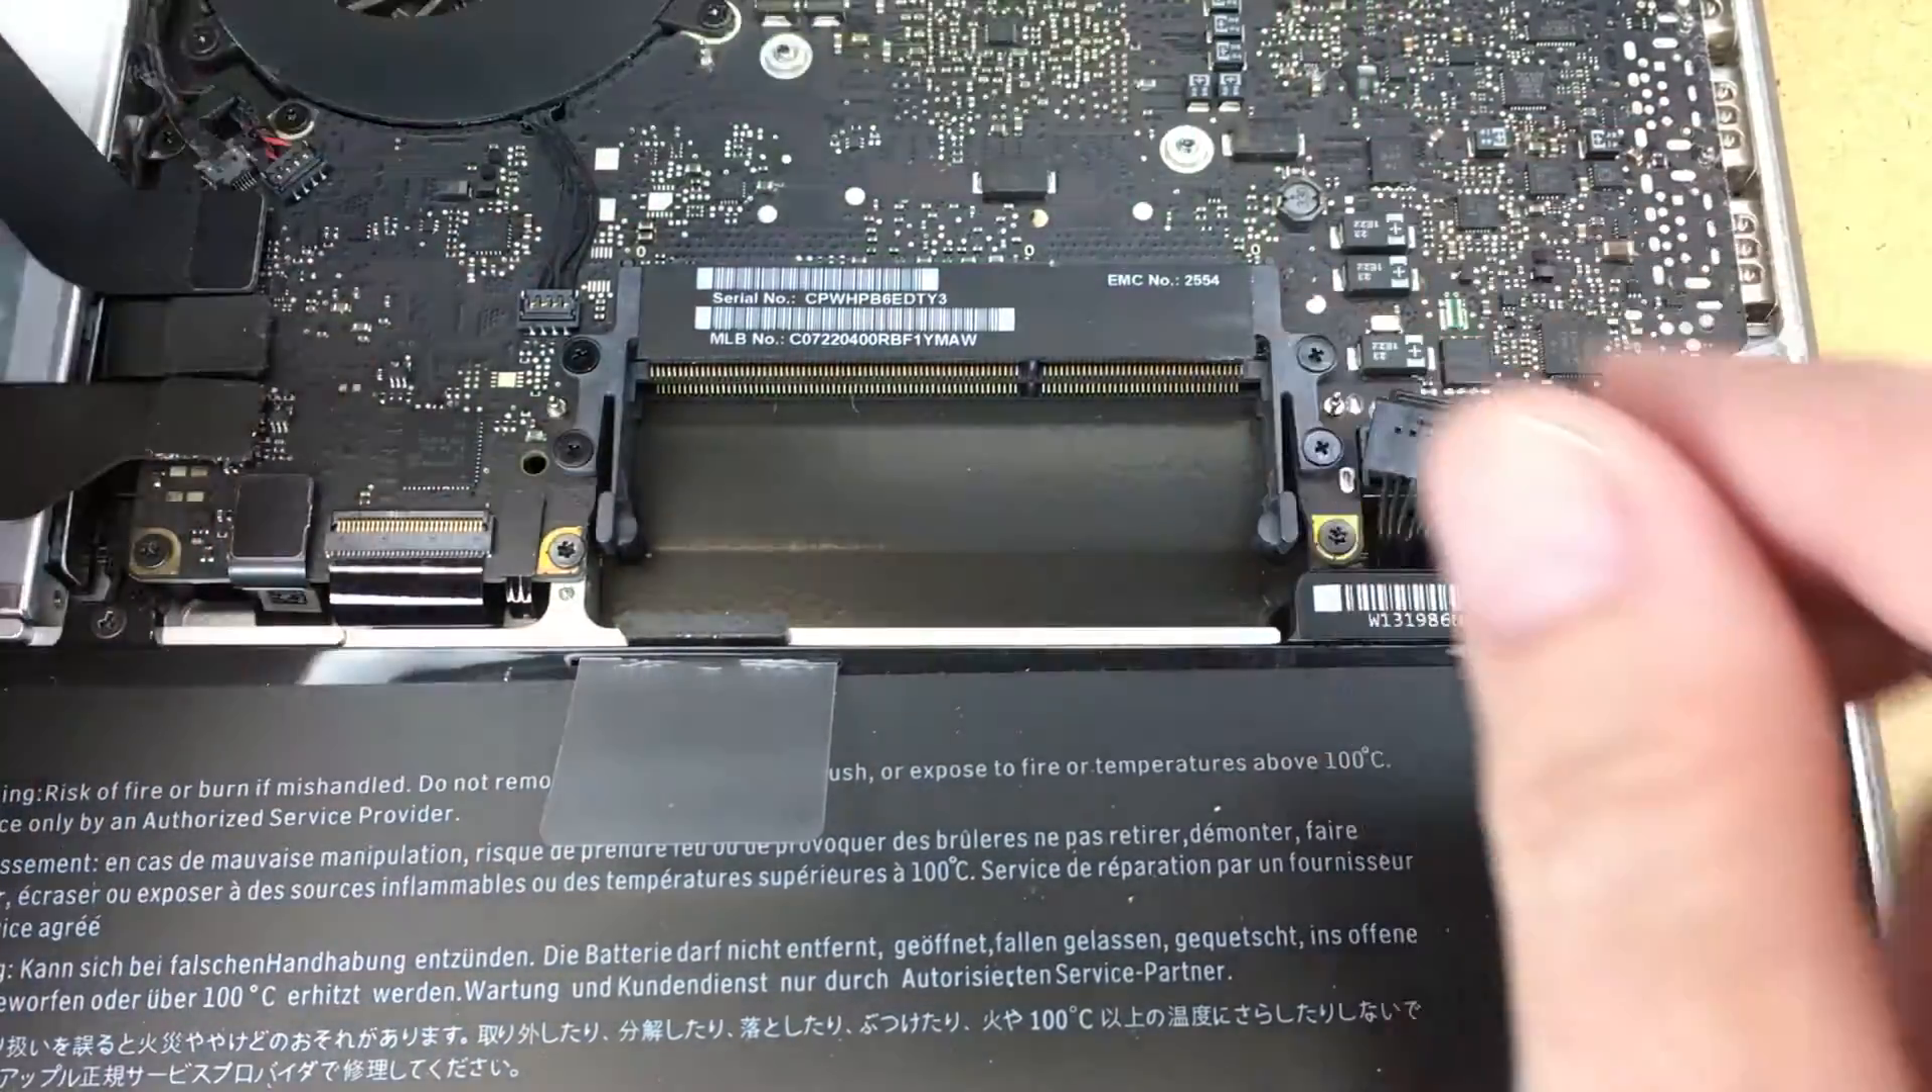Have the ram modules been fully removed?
Yes.